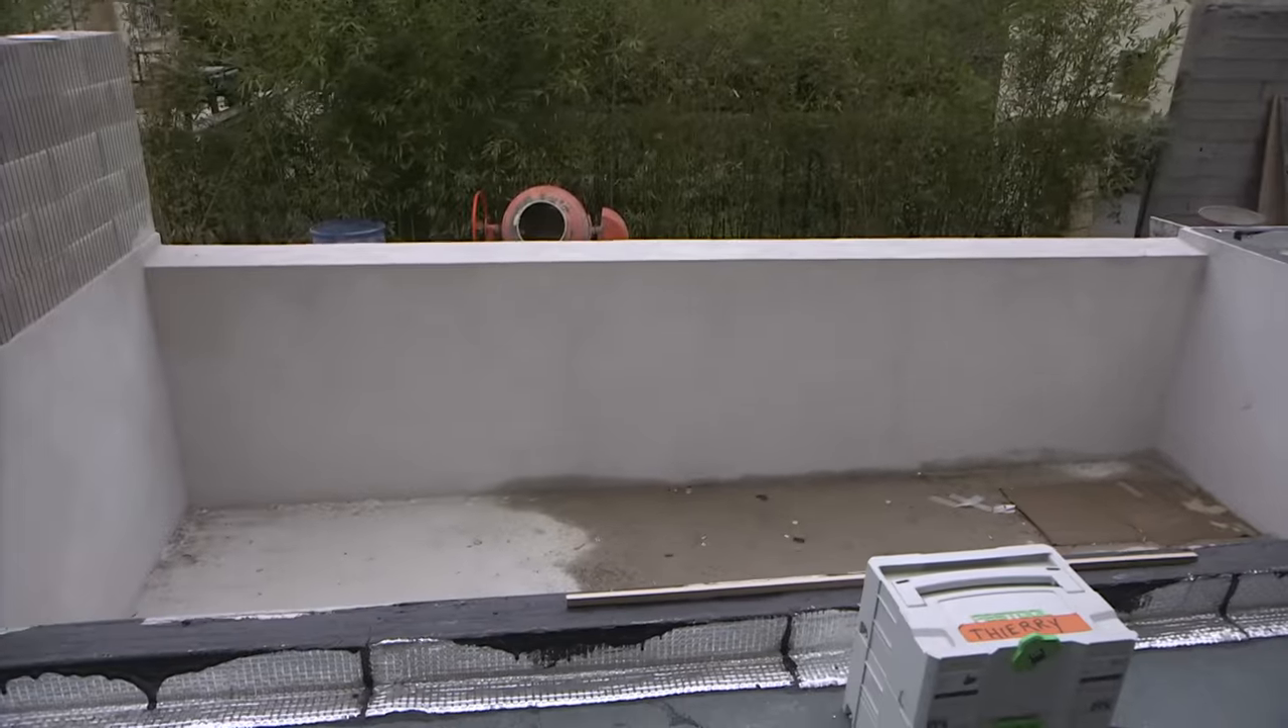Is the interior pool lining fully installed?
No.